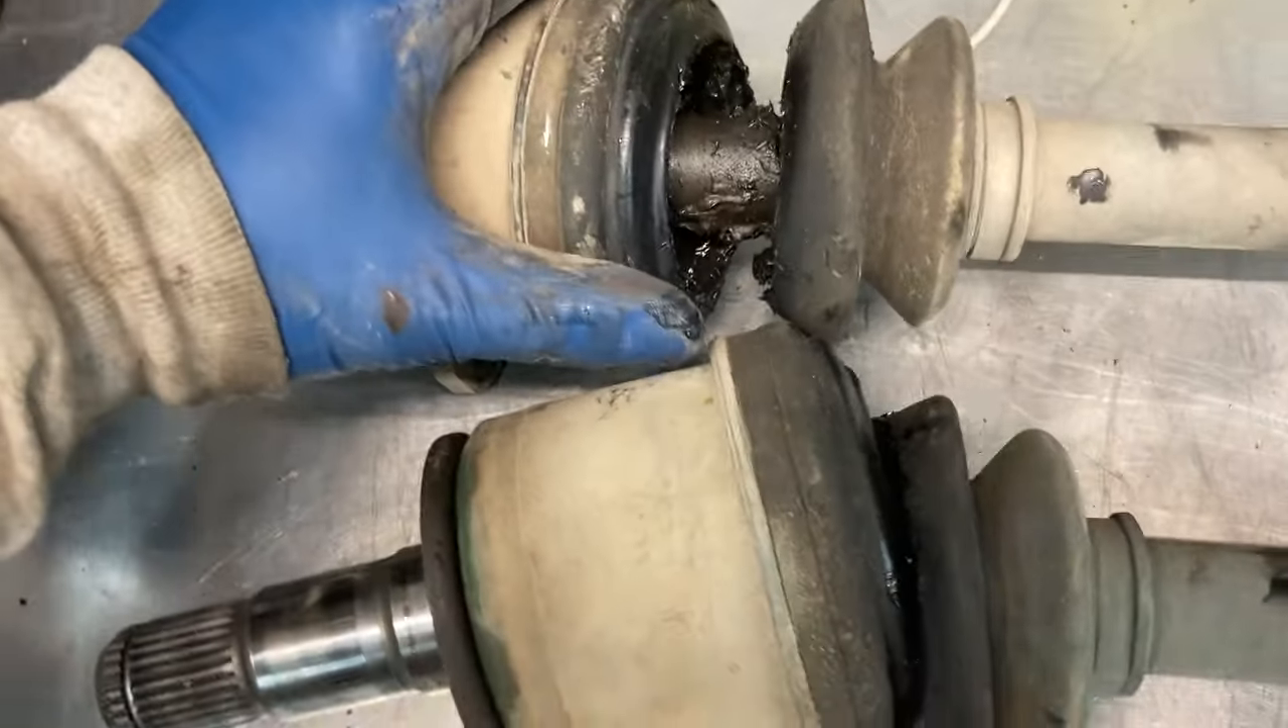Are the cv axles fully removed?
Yes.